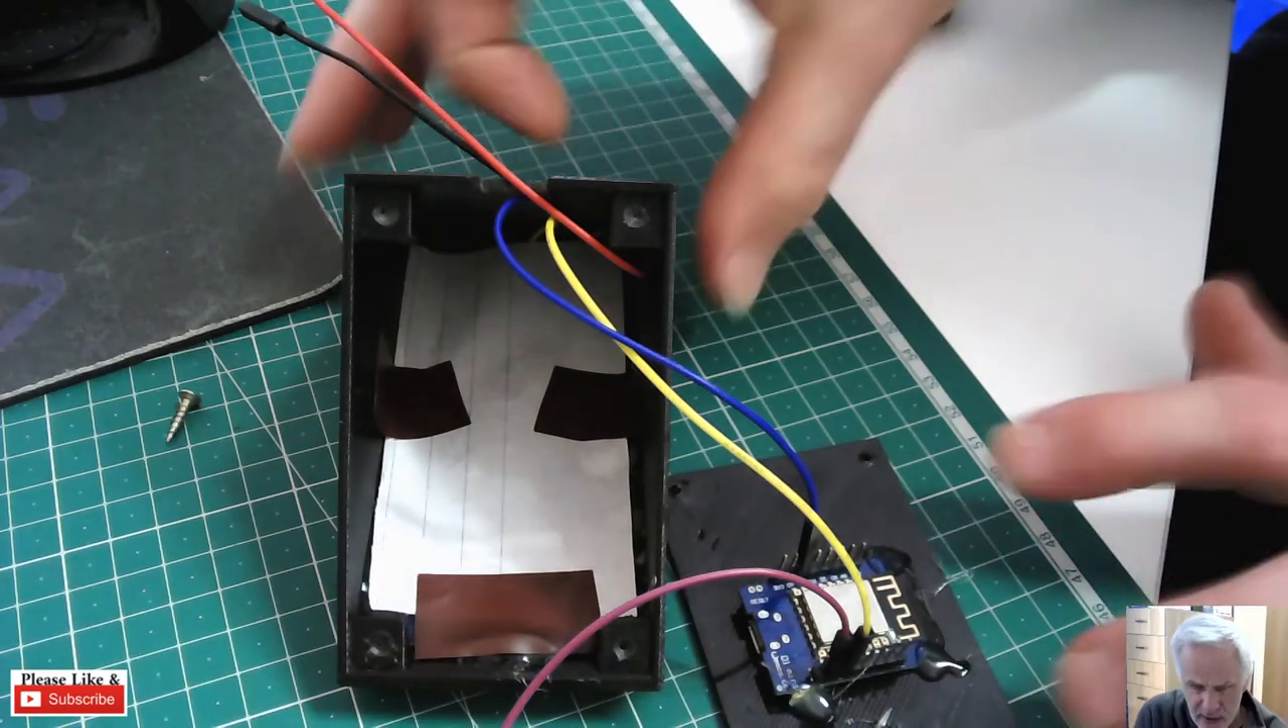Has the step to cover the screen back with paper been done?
Yes.